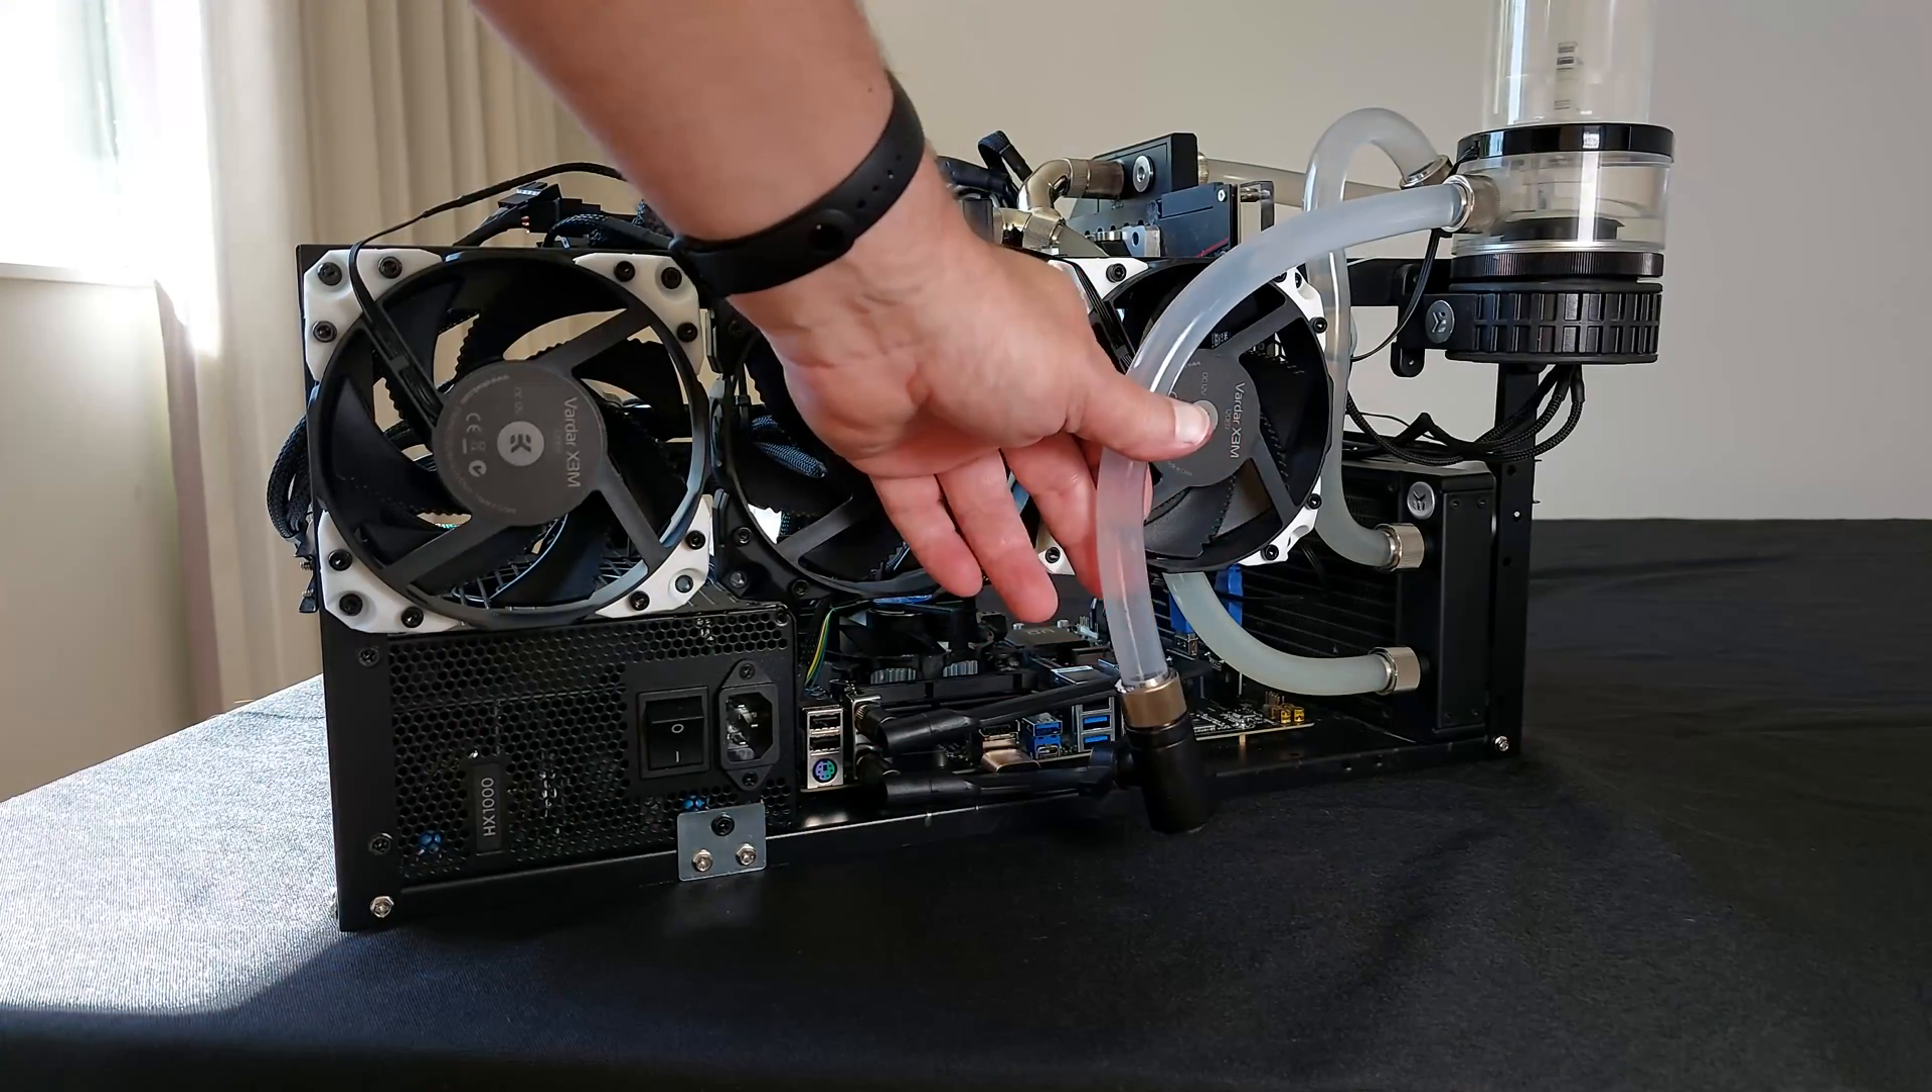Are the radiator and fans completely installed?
Yes.